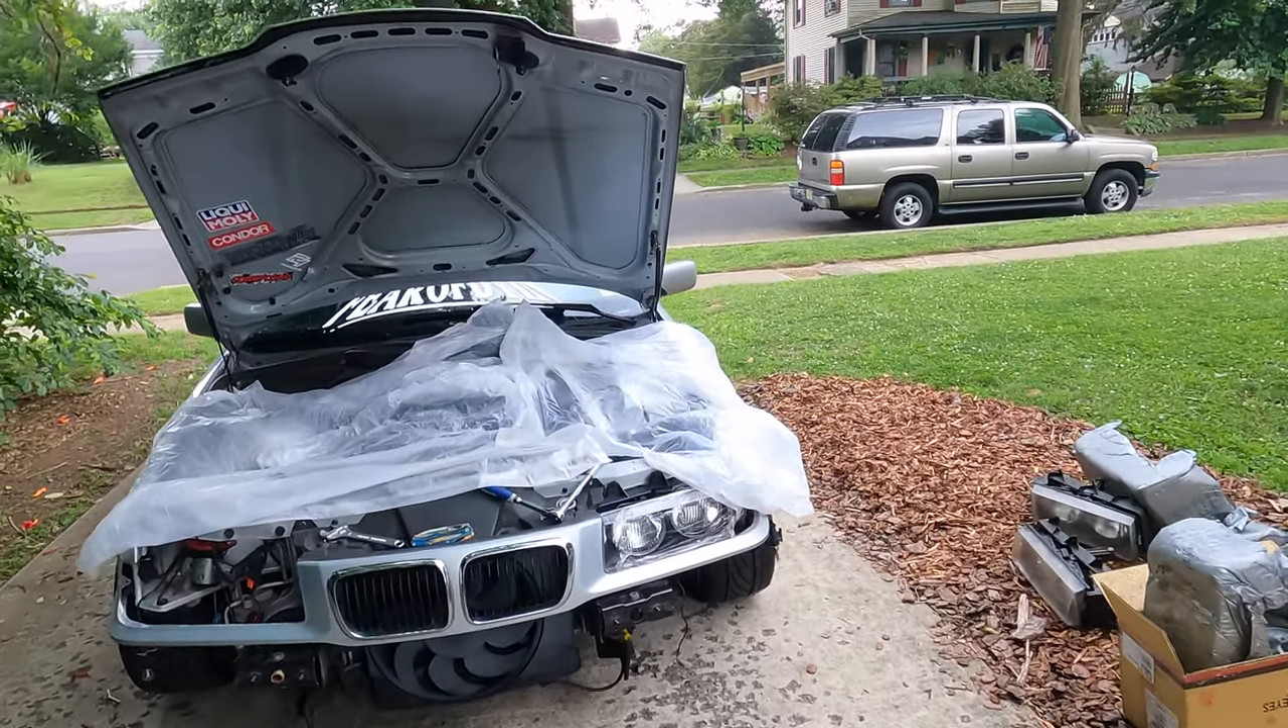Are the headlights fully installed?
No.